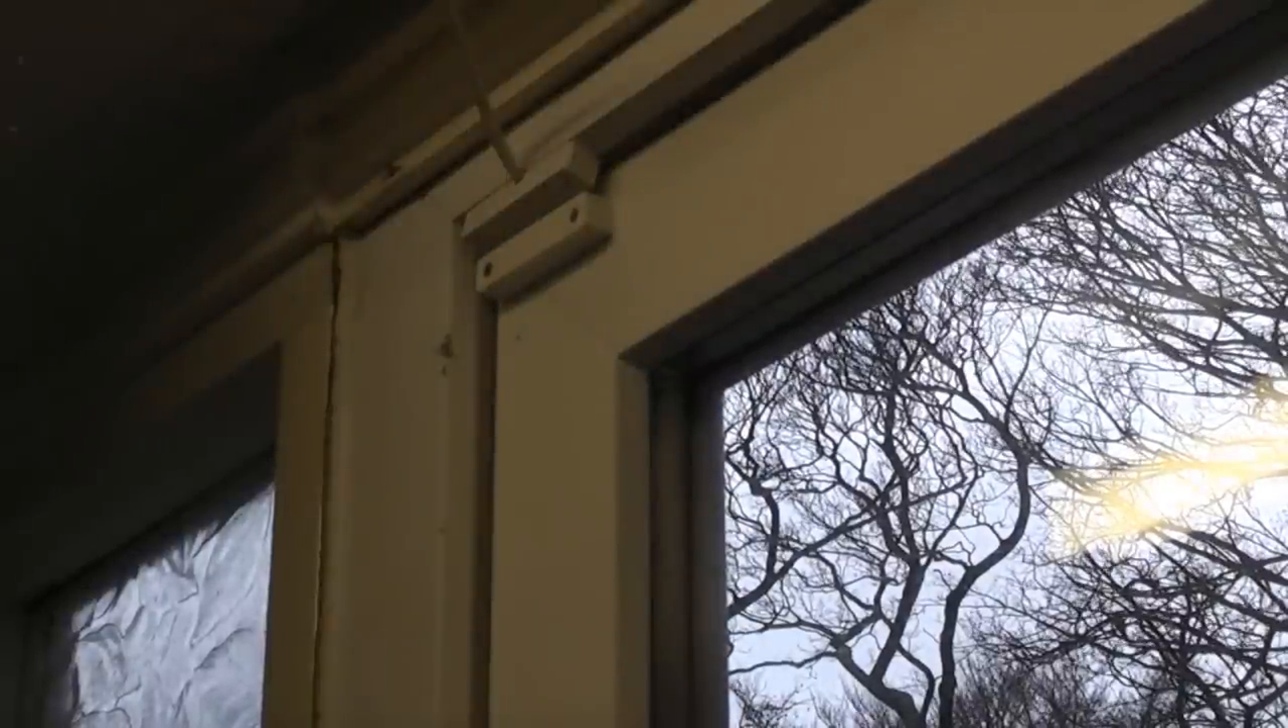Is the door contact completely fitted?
Yes.